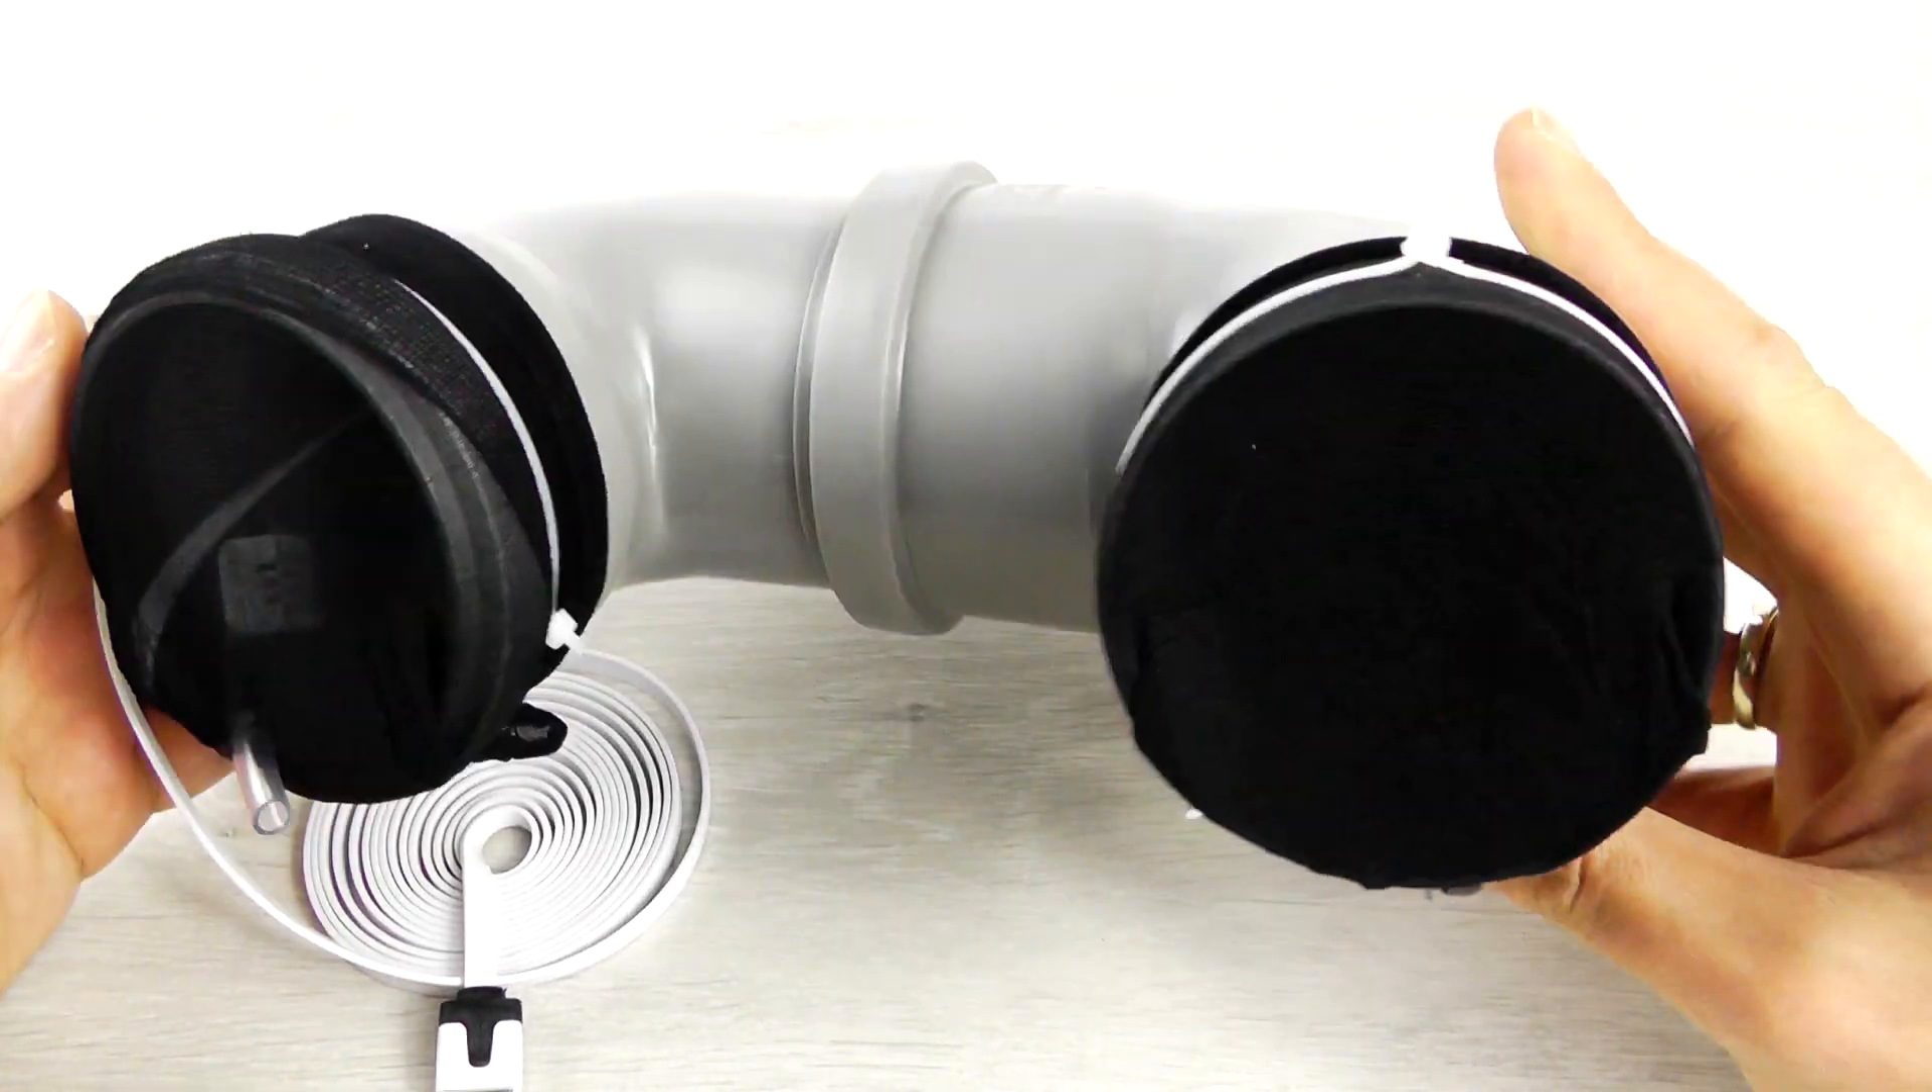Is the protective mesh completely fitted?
Yes.